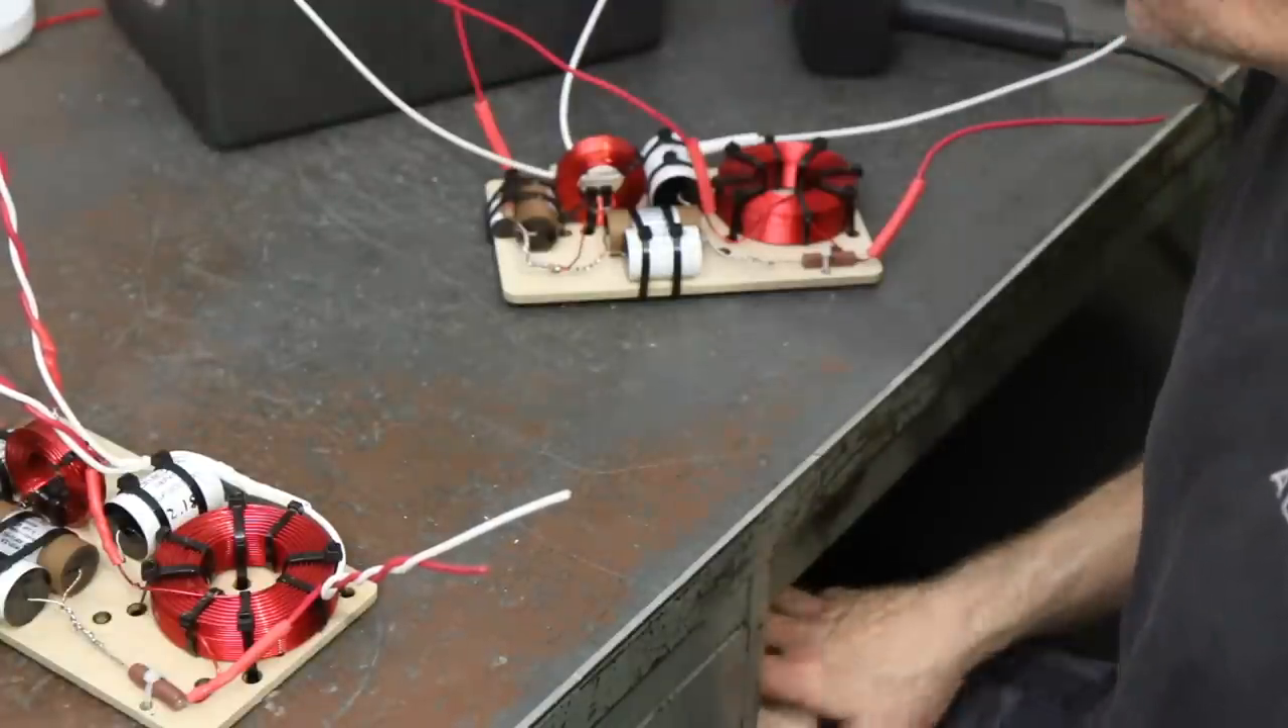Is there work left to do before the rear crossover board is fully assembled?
No.